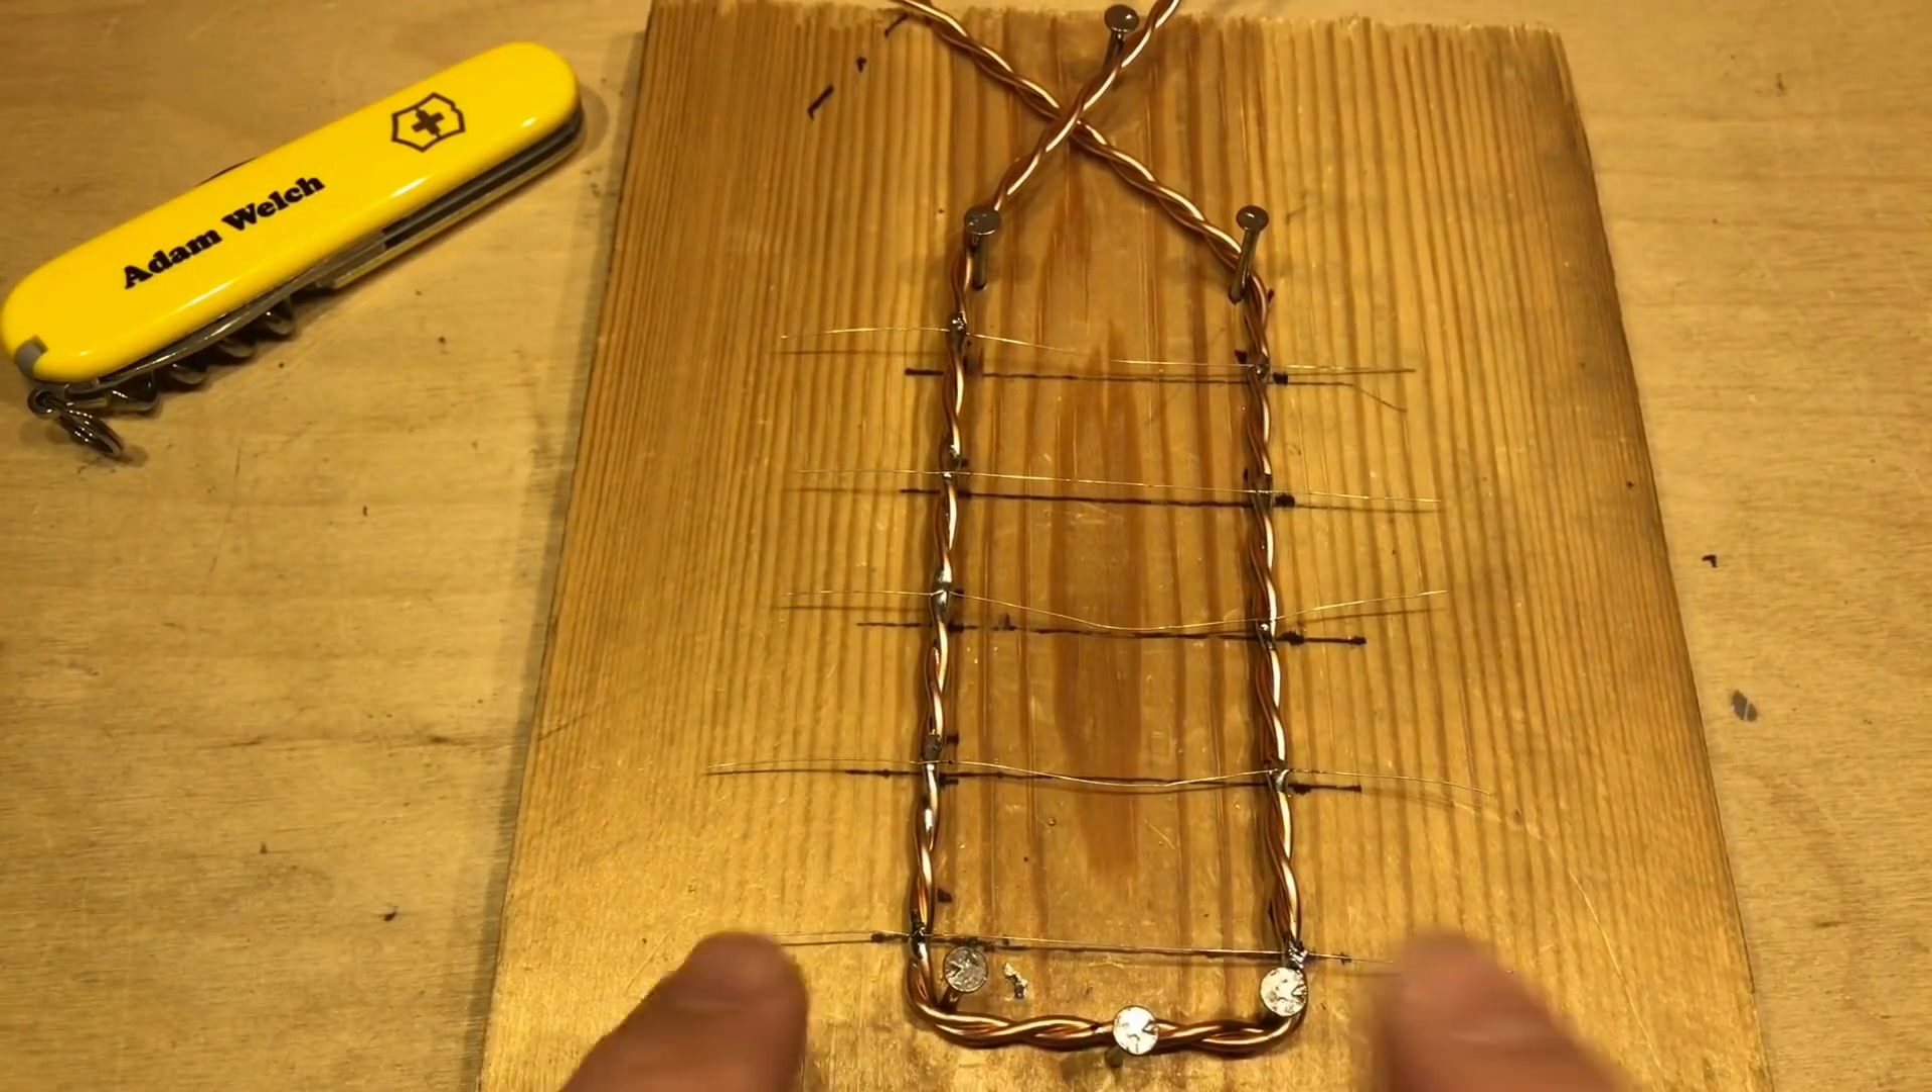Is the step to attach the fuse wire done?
Yes.